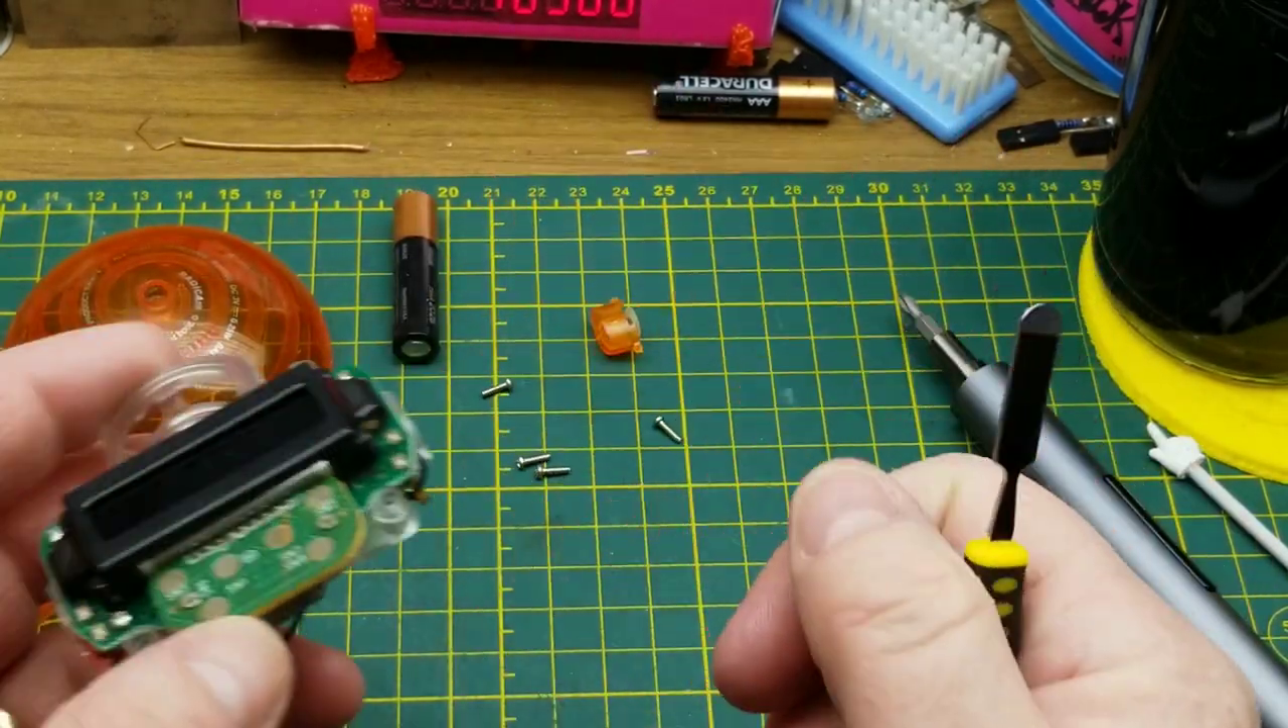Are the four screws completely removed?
Yes.